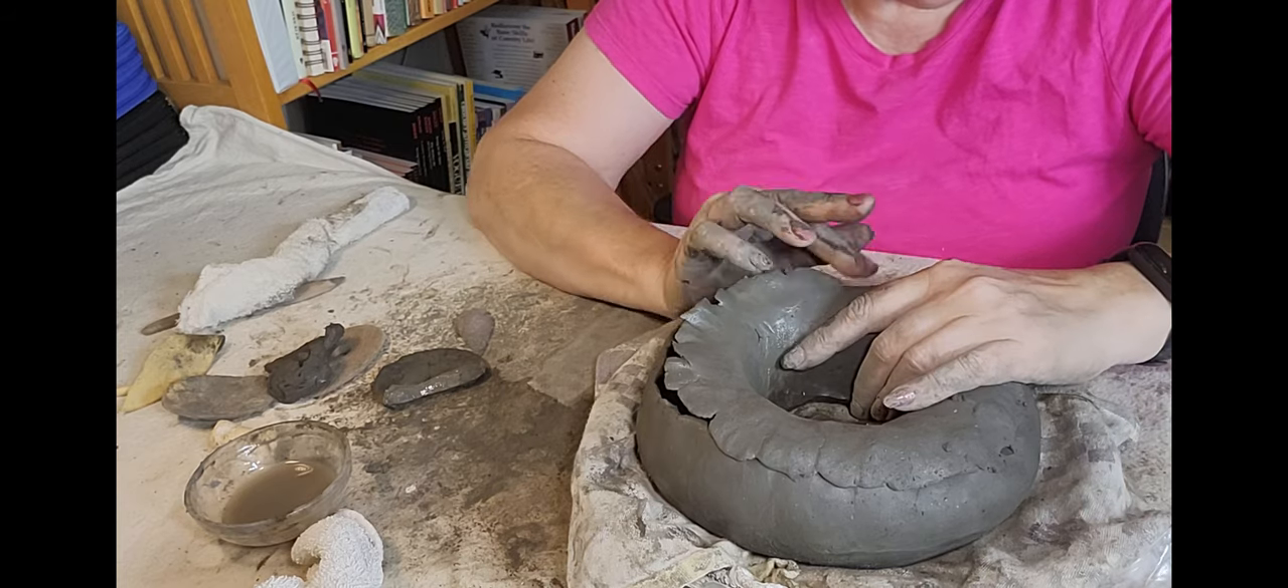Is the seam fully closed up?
No.